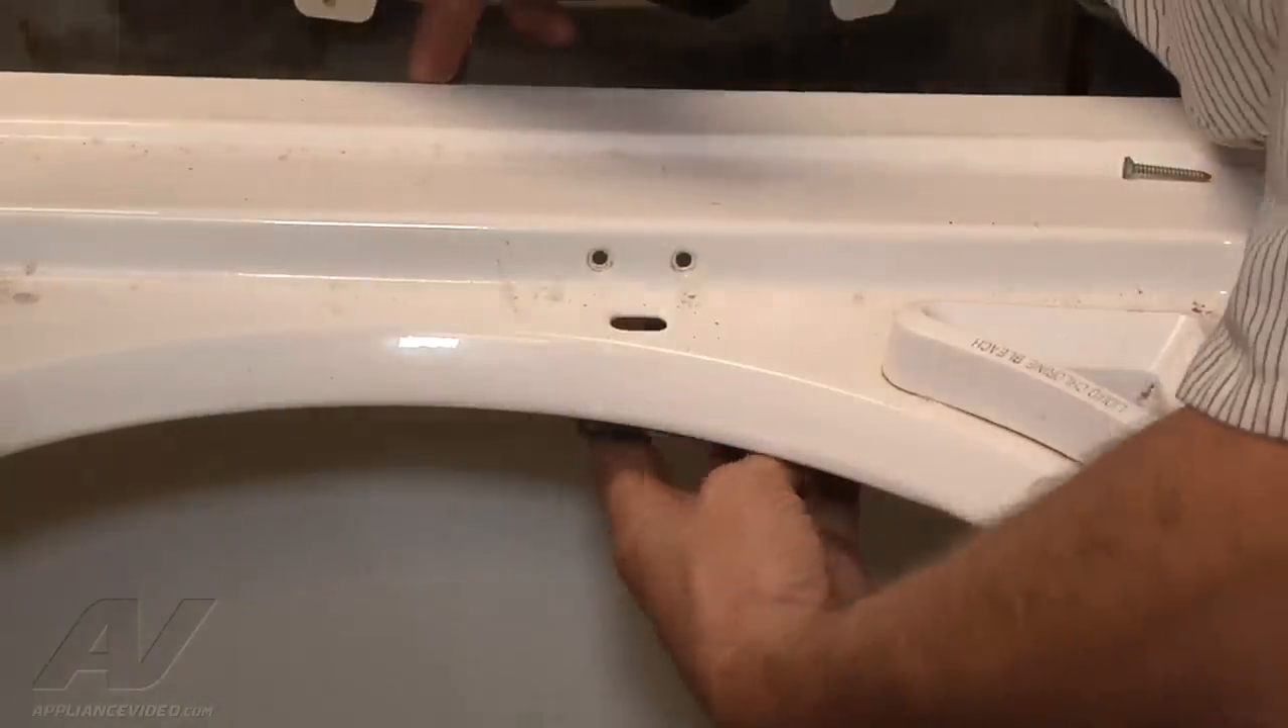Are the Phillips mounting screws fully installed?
No.